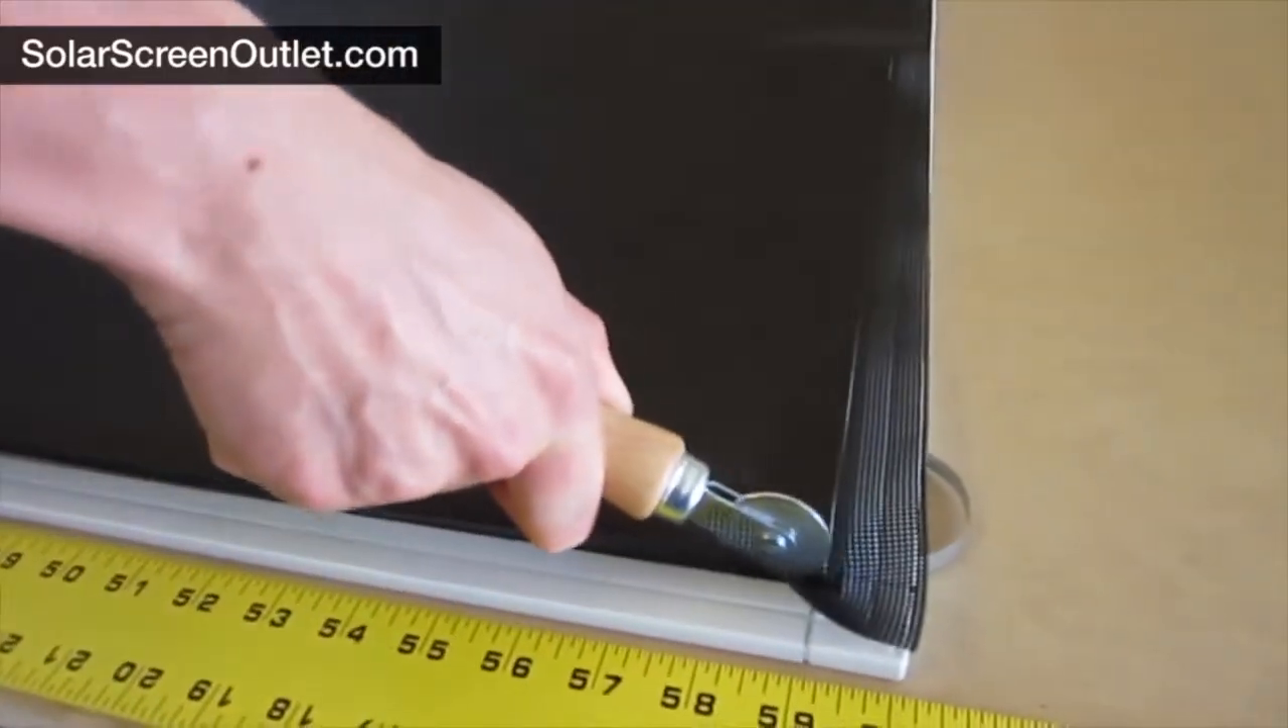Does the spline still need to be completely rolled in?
Yes.